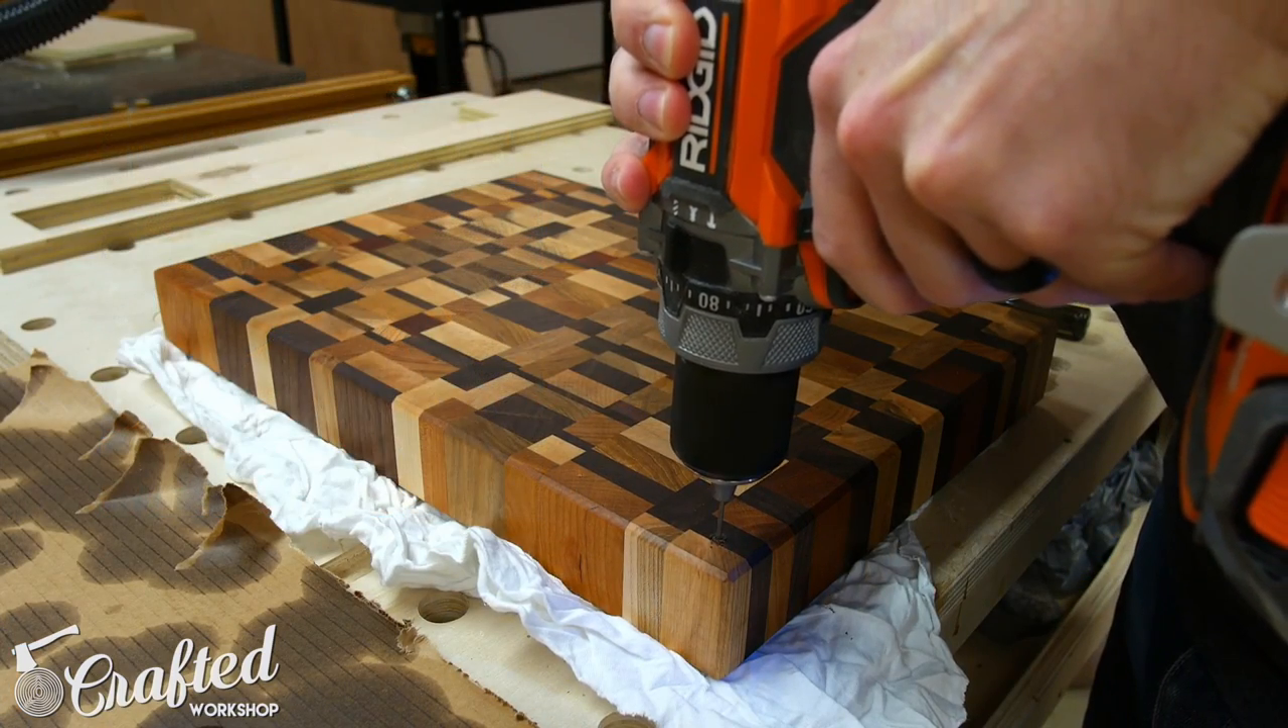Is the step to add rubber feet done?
No.